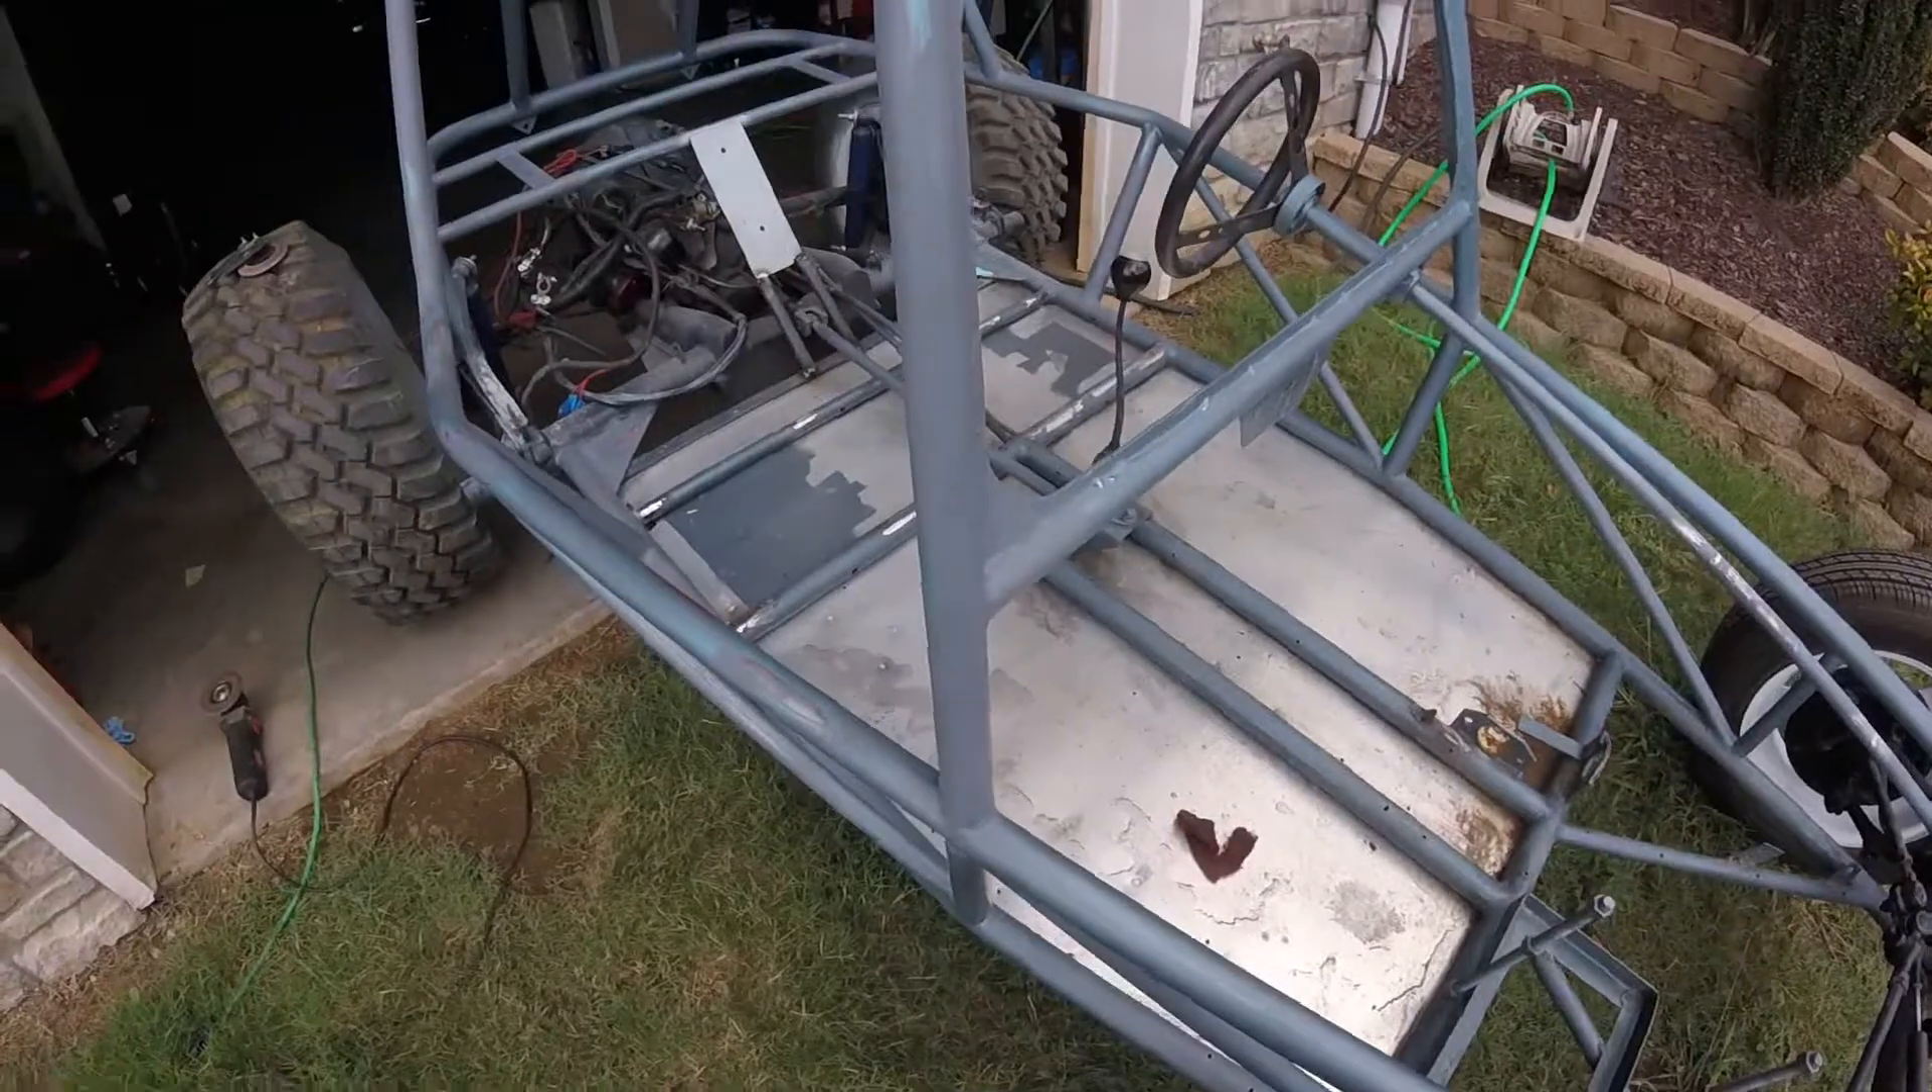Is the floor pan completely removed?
No.